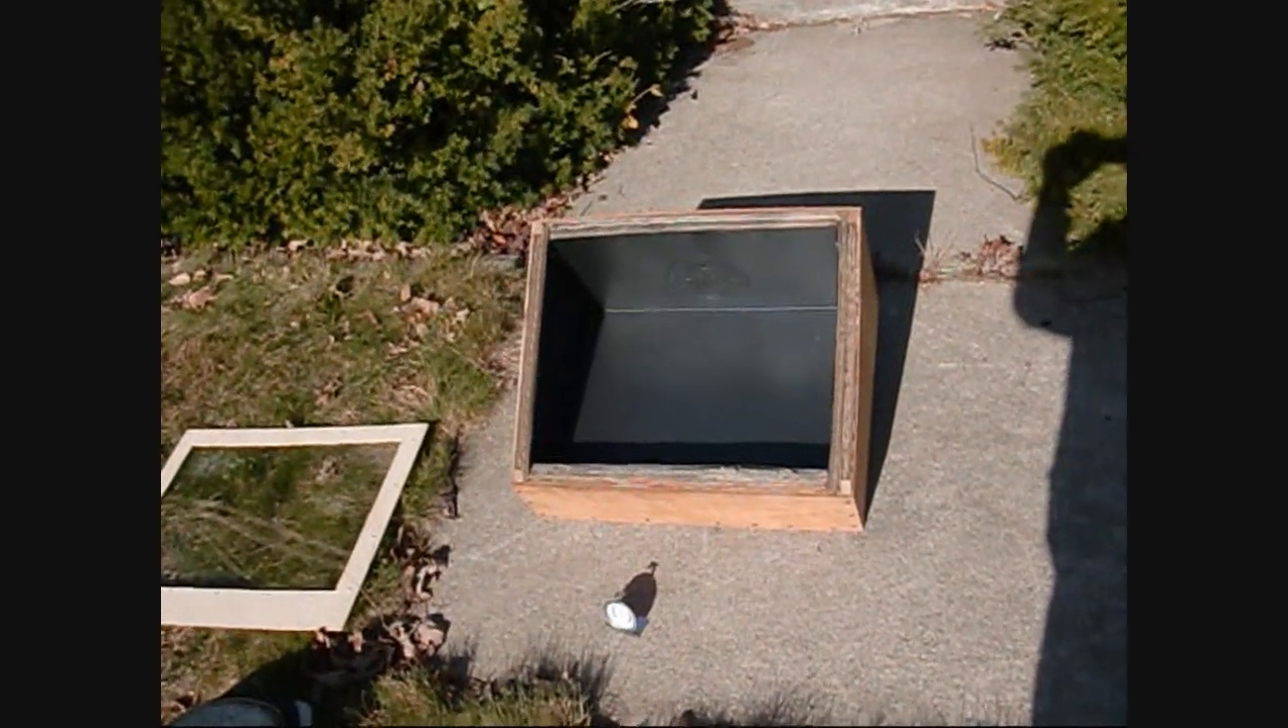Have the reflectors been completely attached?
No.